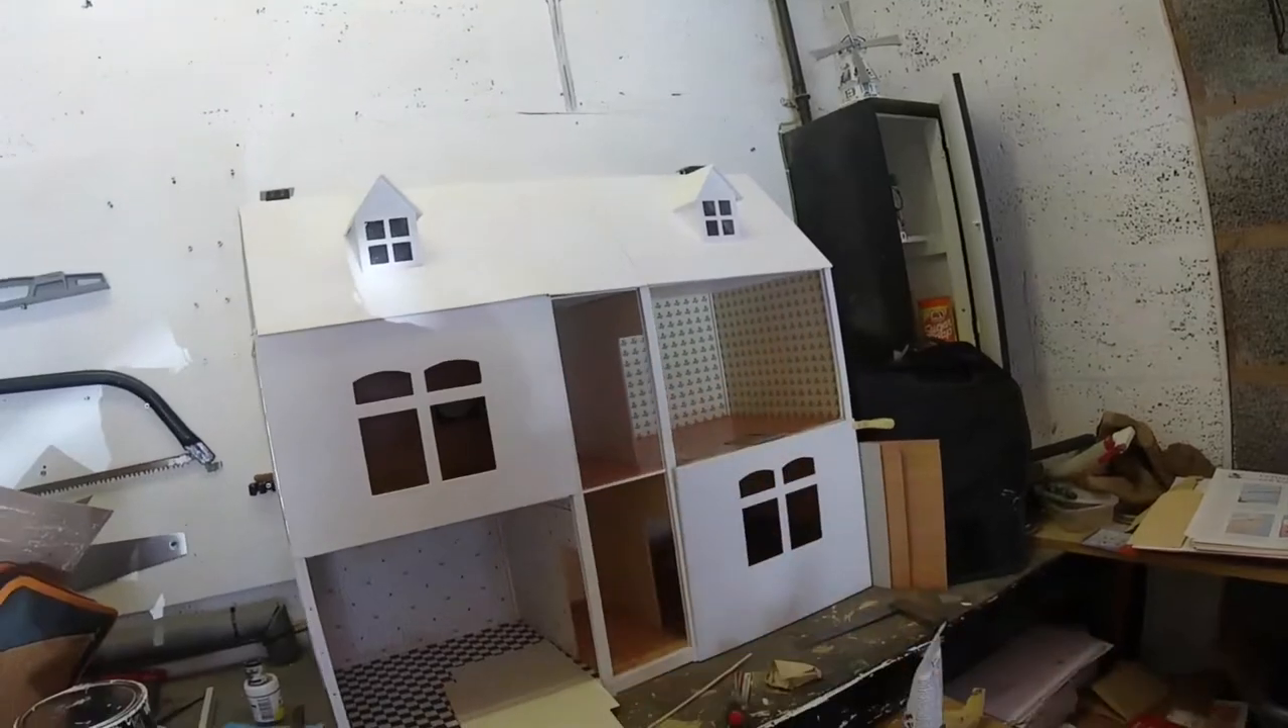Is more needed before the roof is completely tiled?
Yes.